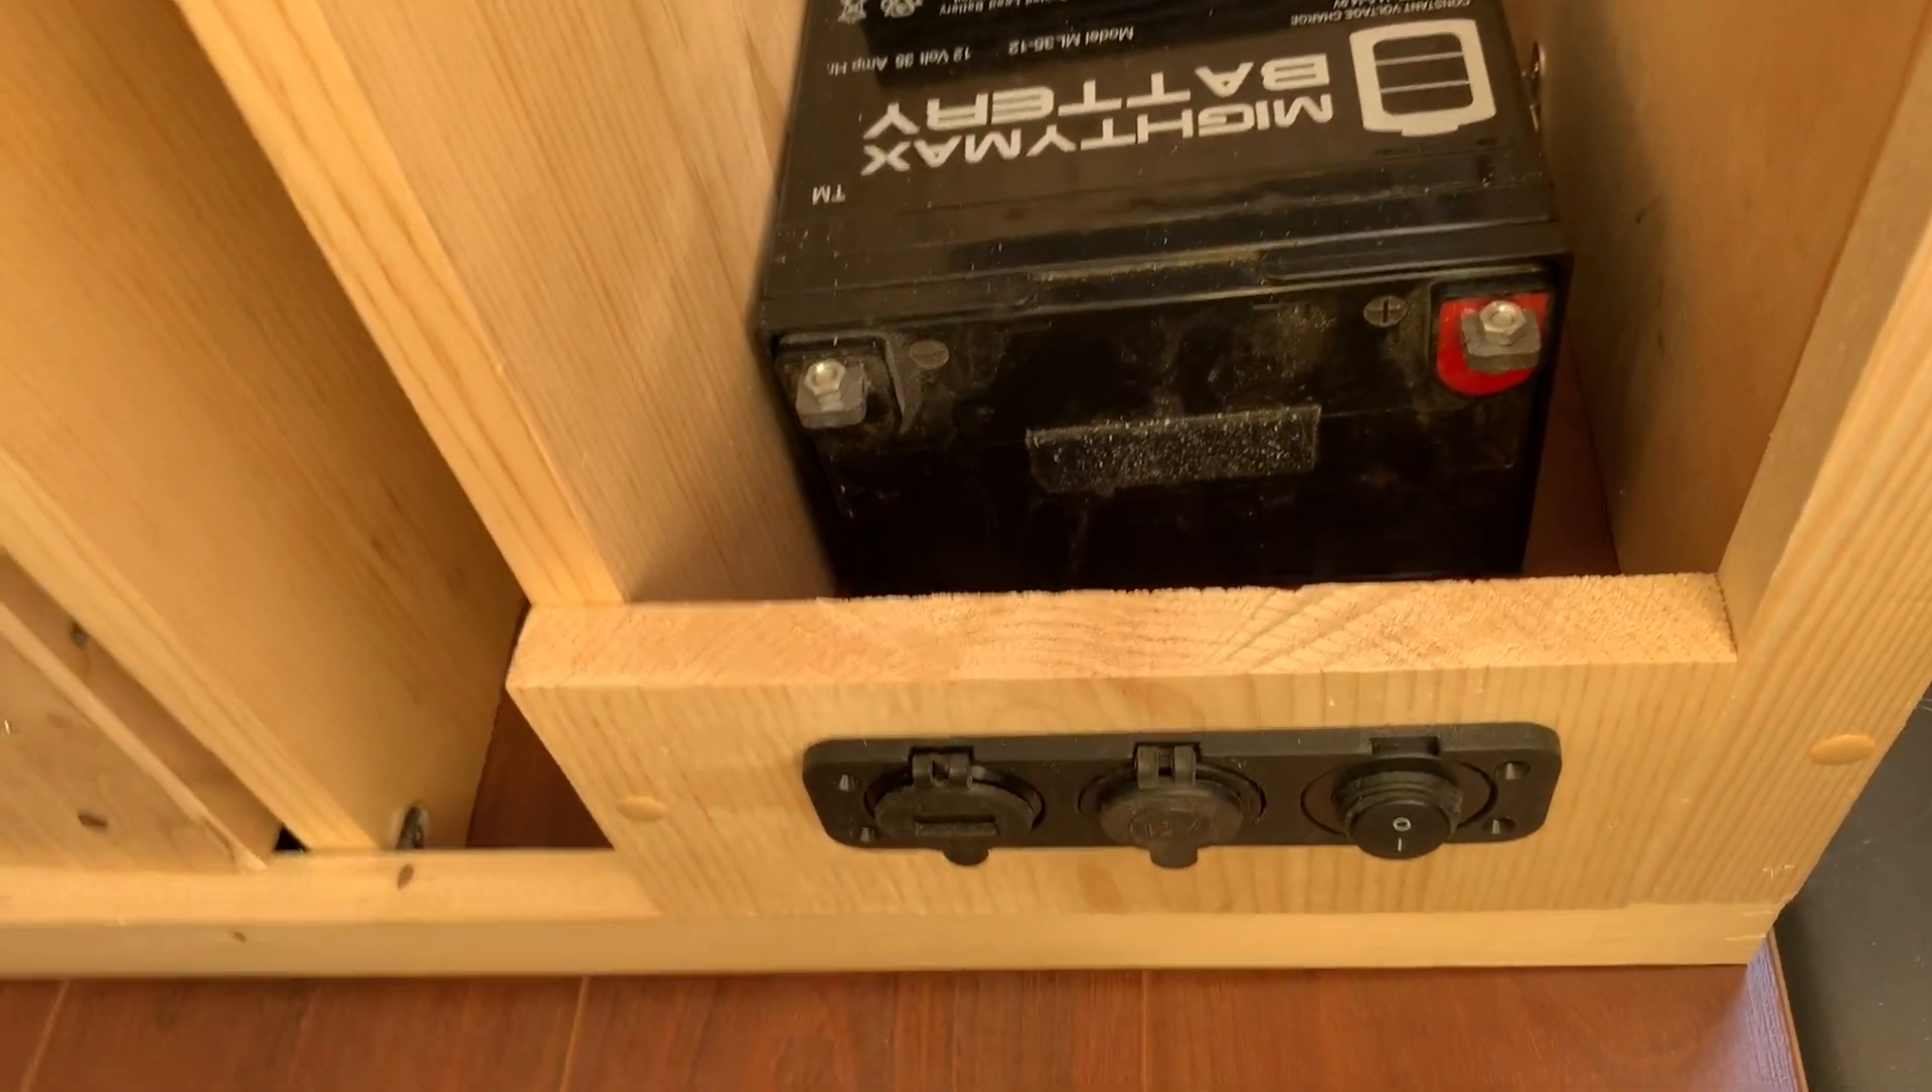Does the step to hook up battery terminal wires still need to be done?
Yes.